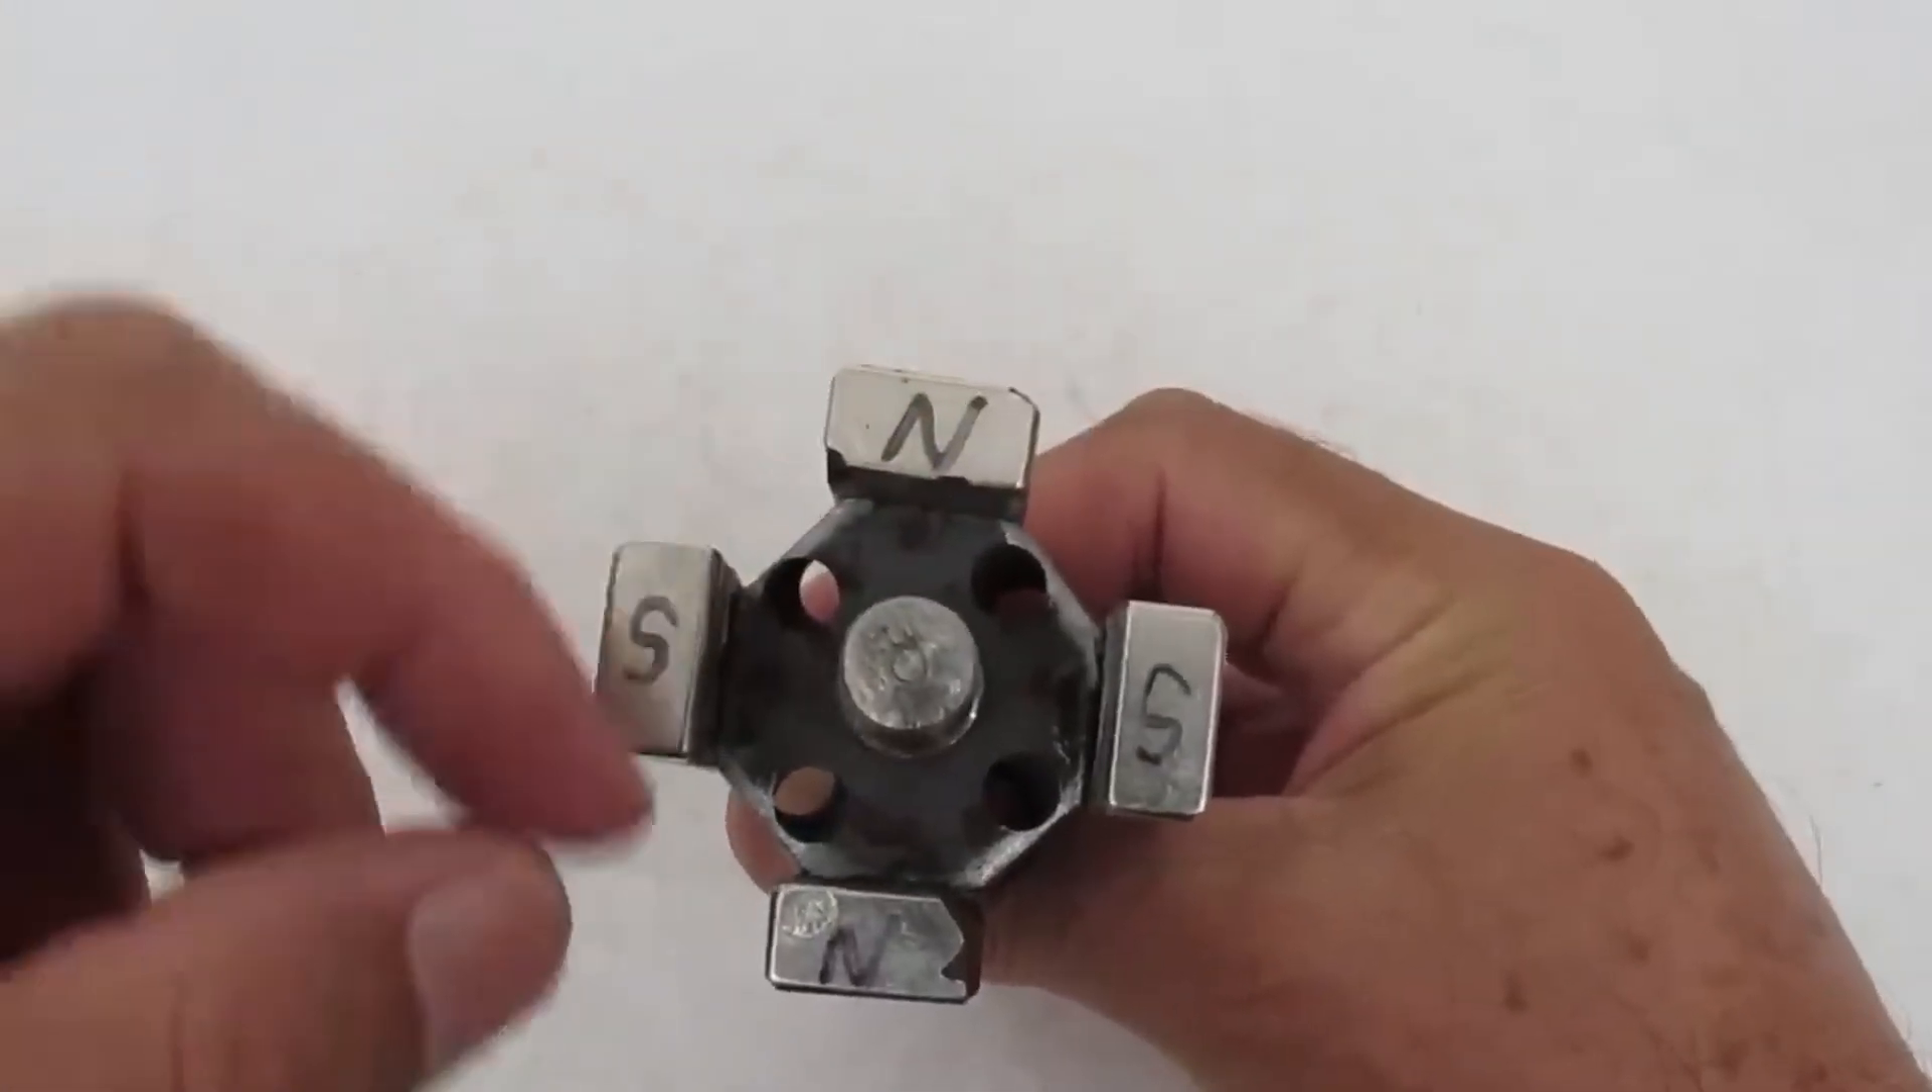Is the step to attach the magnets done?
Yes.